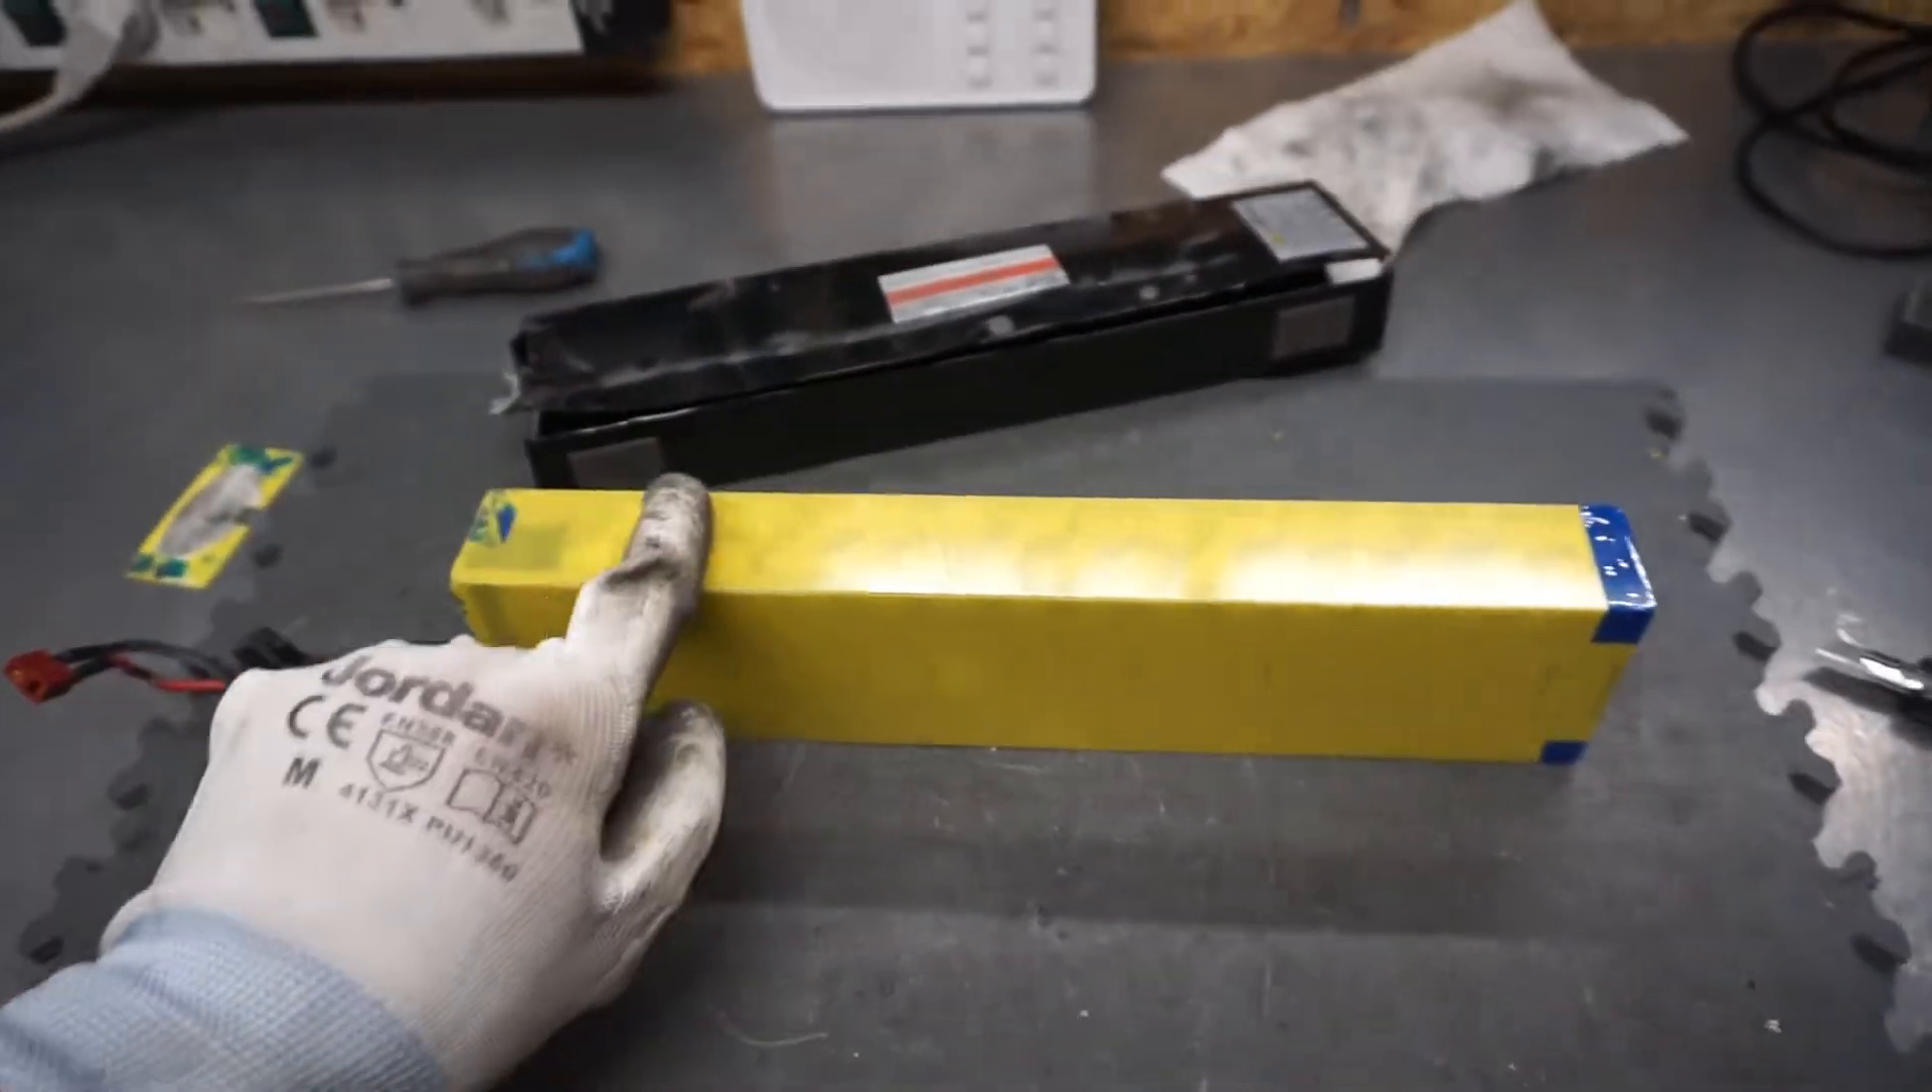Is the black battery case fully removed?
Yes.